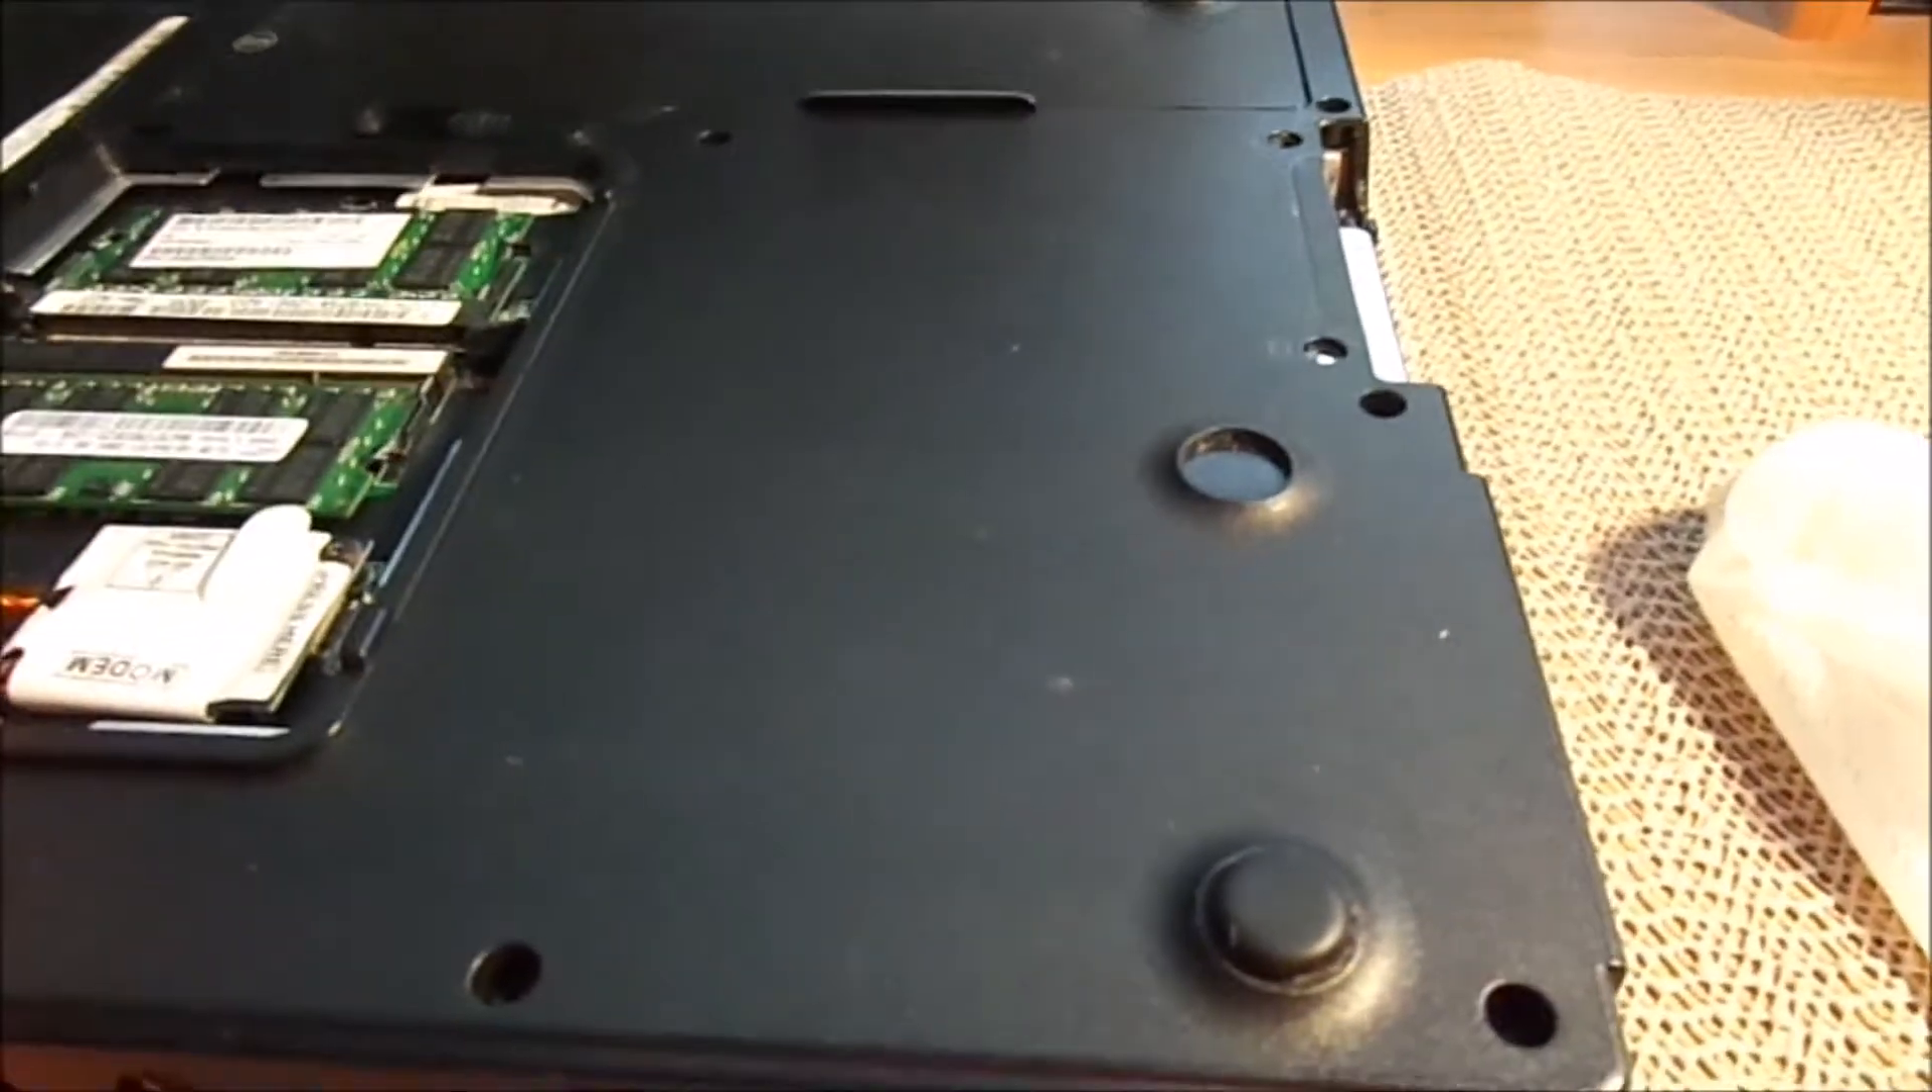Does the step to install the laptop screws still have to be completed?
Yes.